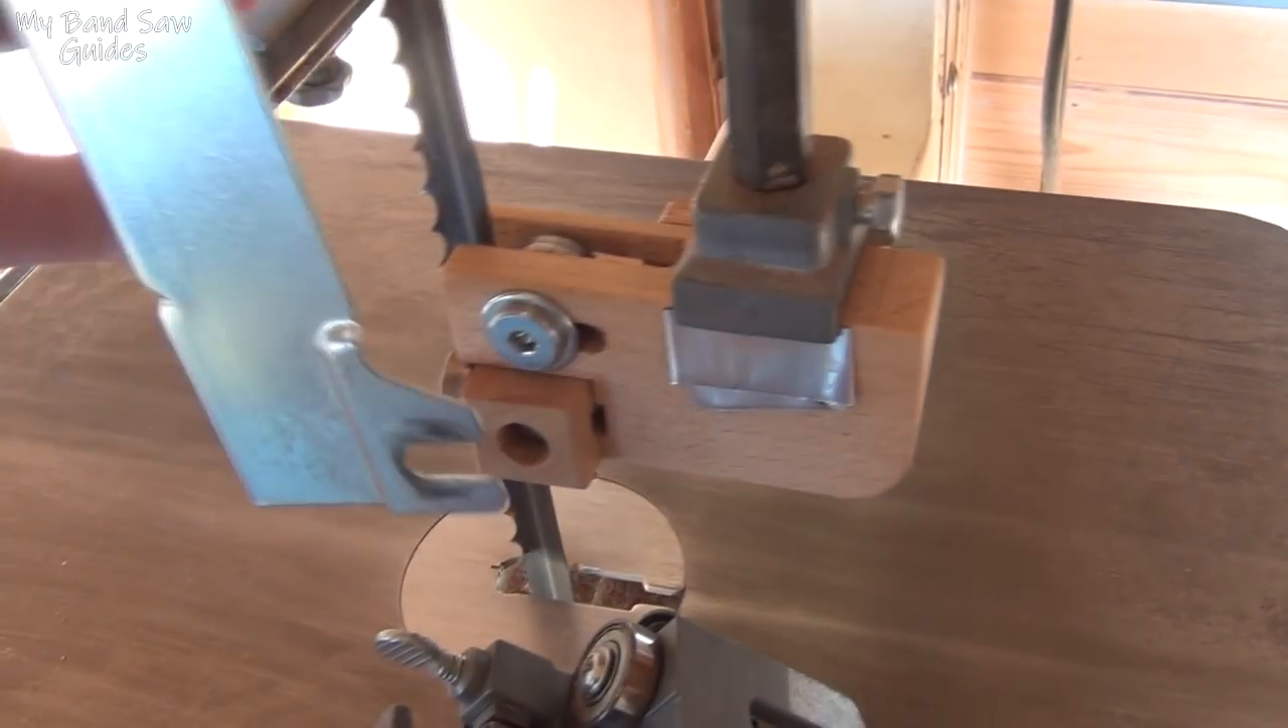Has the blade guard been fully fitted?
No.